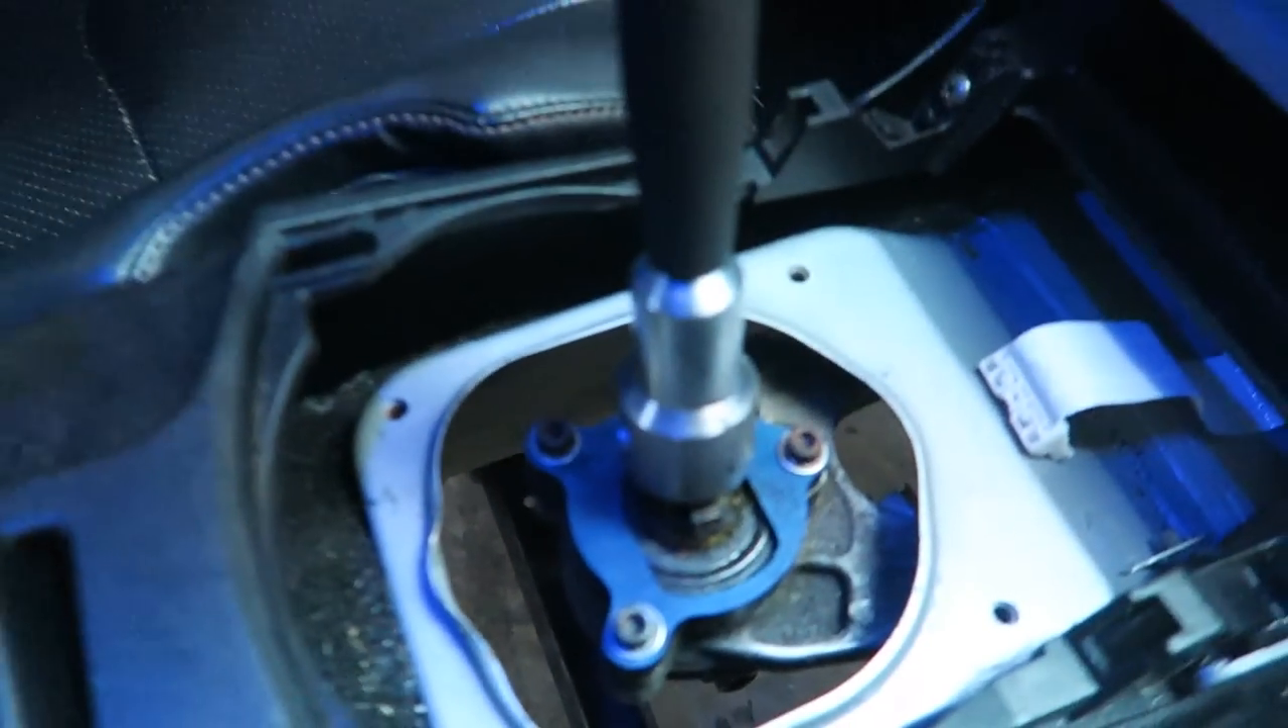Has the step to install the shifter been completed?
Yes.